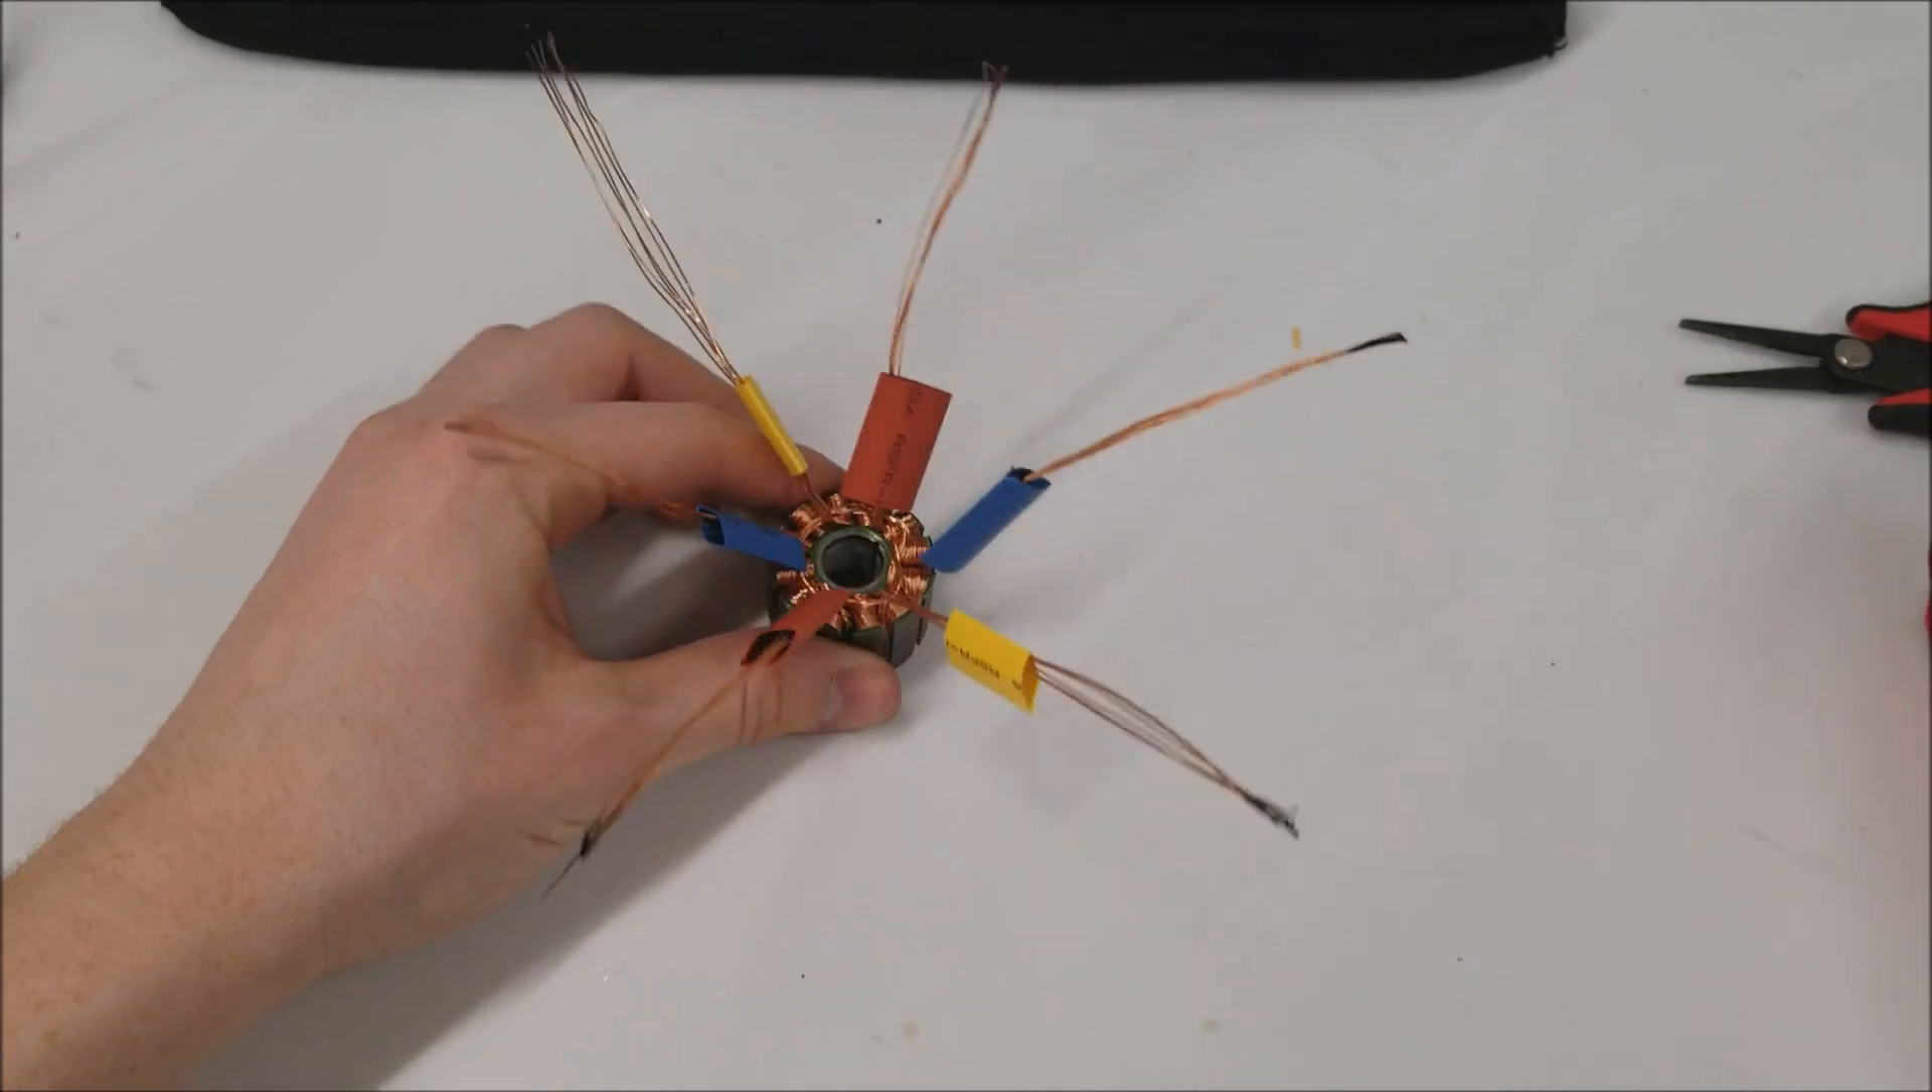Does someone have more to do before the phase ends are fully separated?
No.